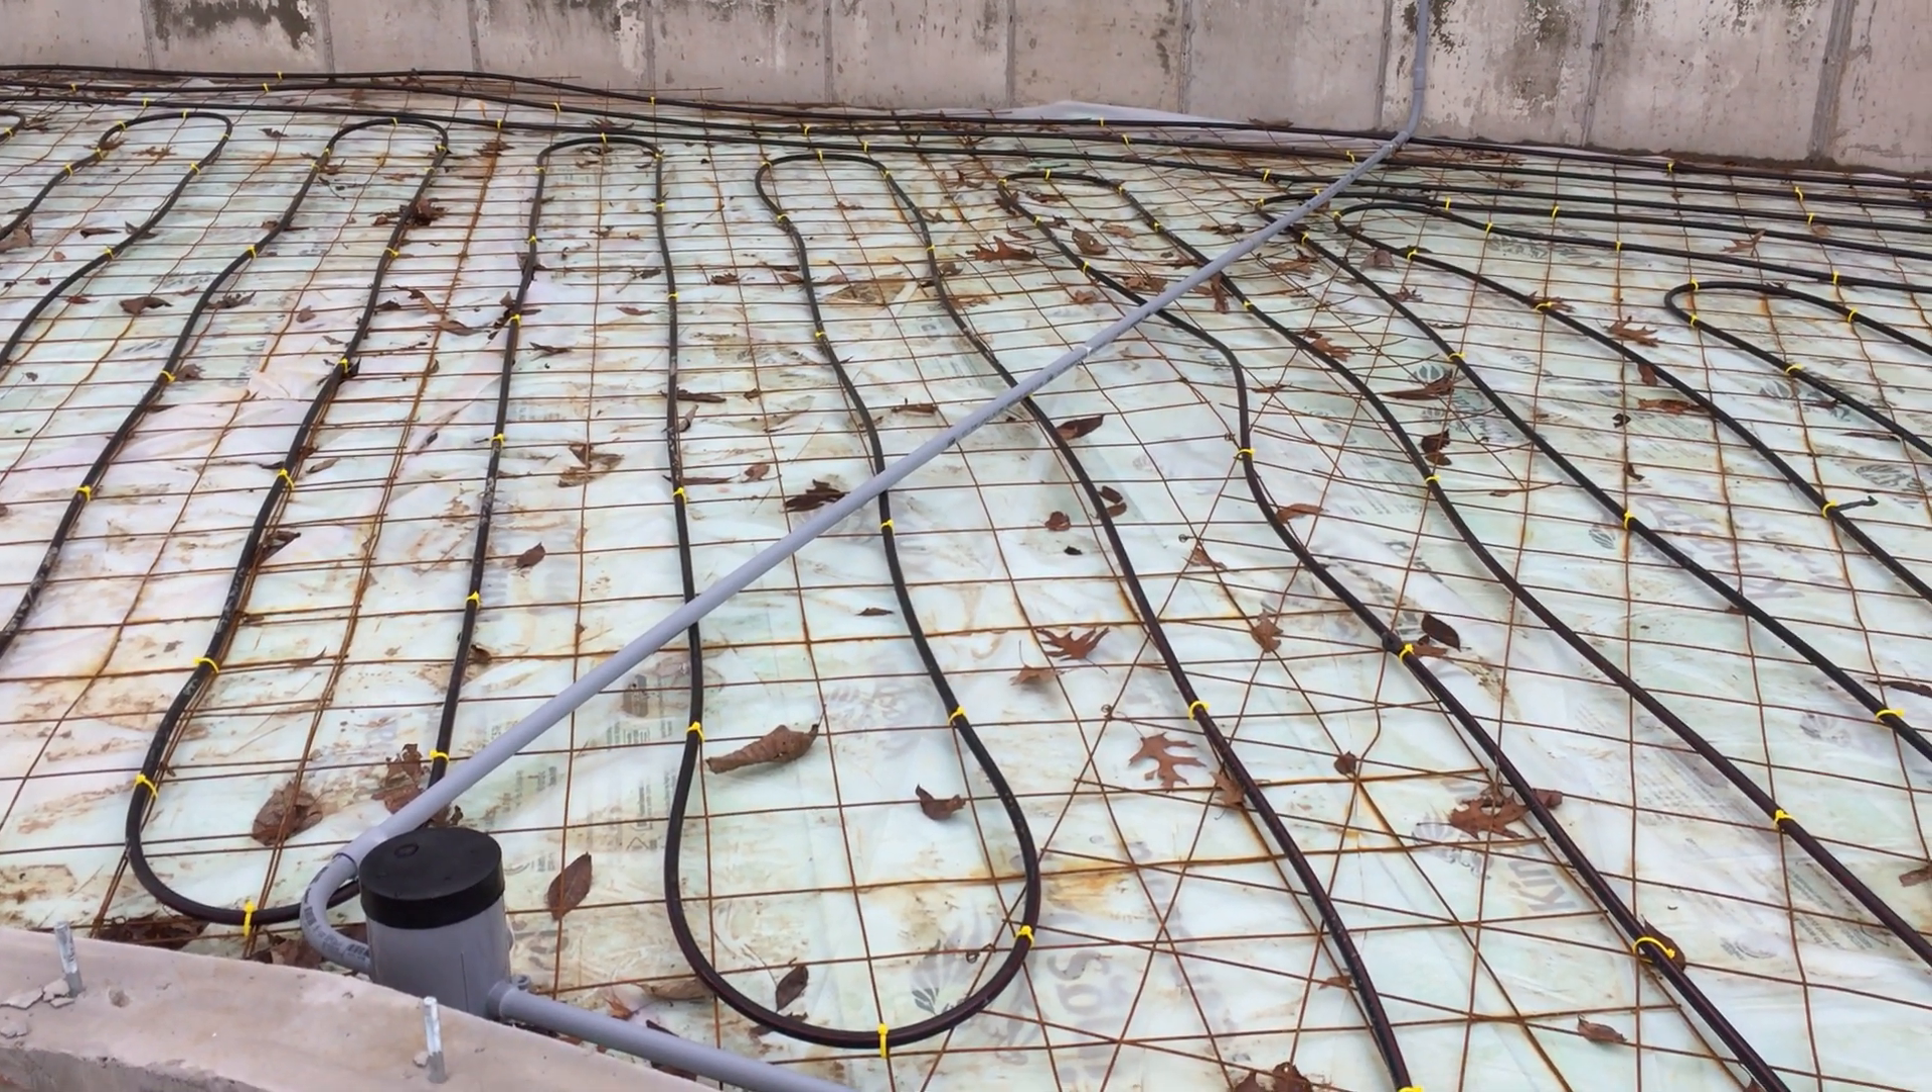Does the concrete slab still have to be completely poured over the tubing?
Yes.